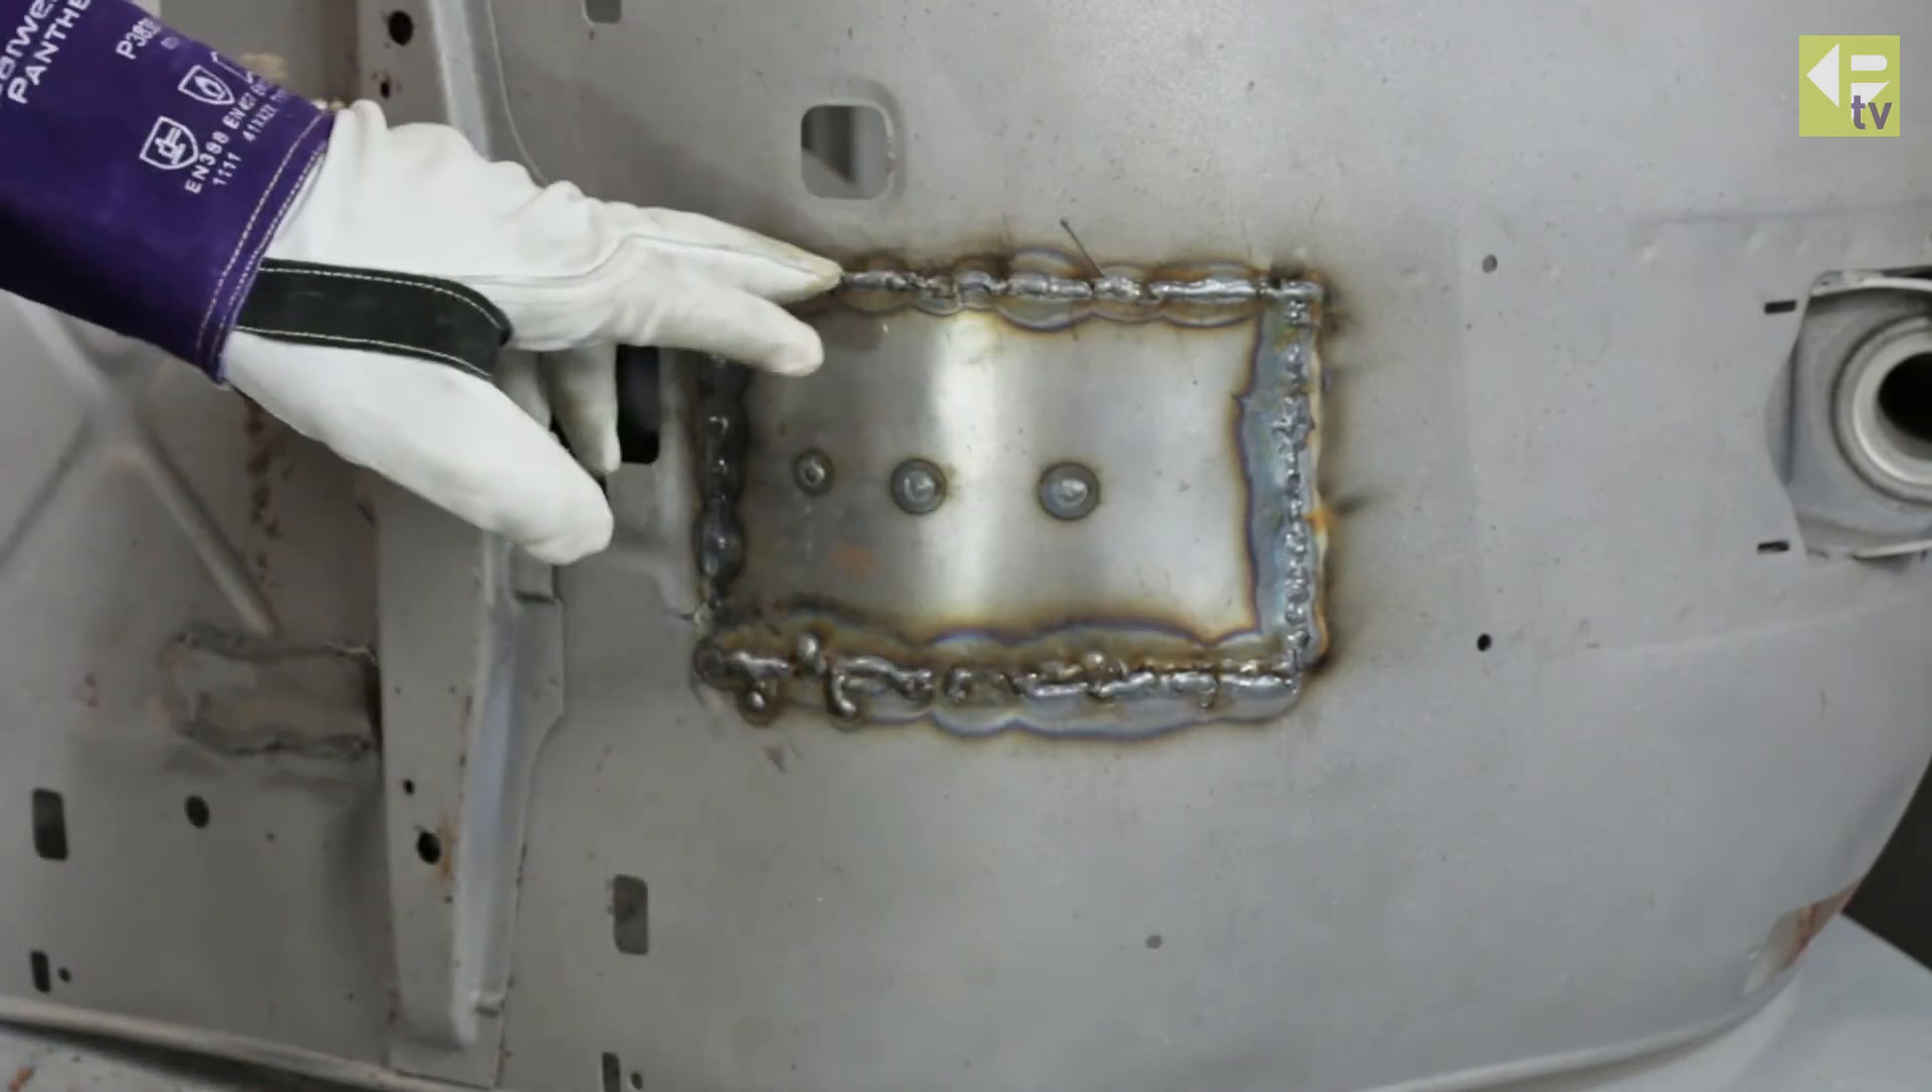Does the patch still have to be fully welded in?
No.